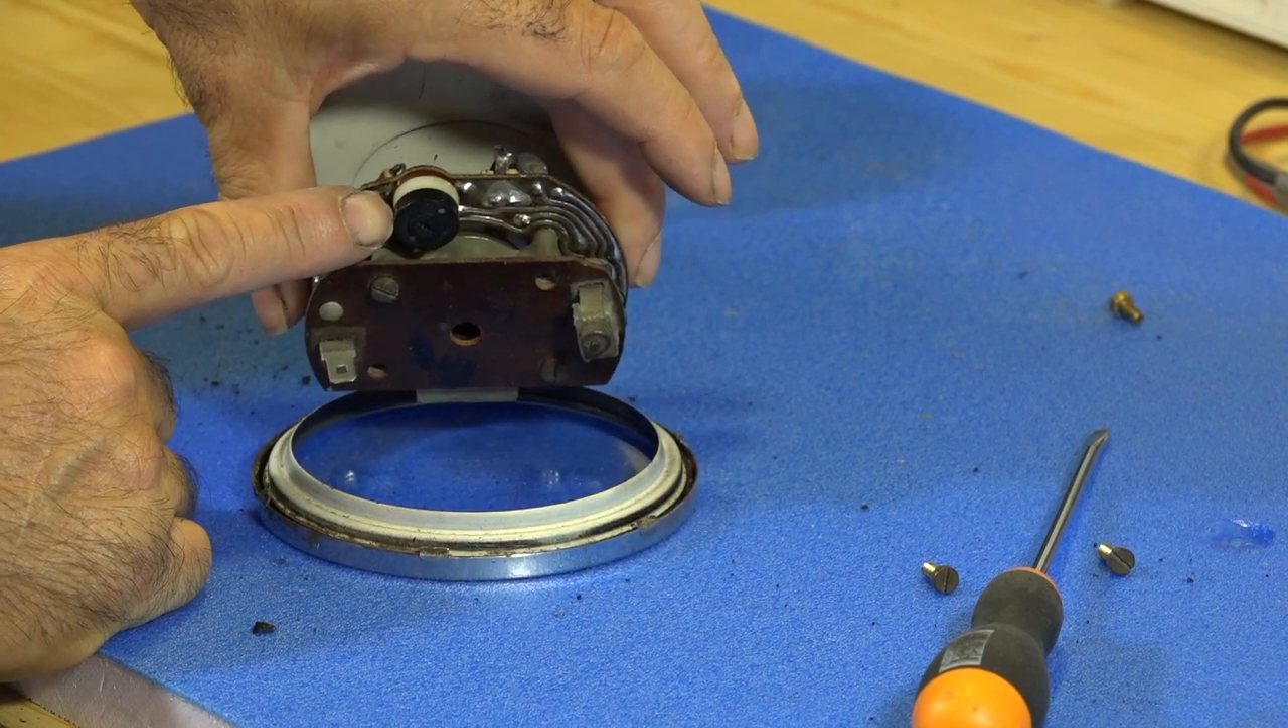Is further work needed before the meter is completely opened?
No.